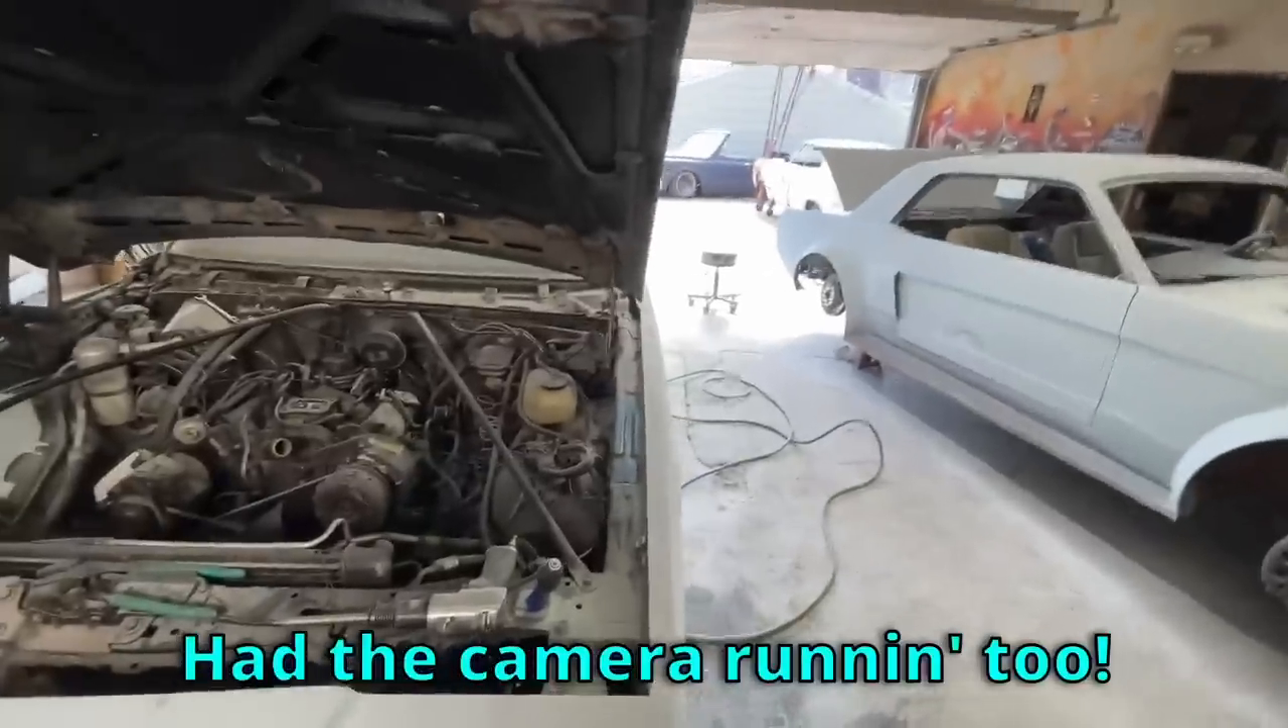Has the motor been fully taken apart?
No.